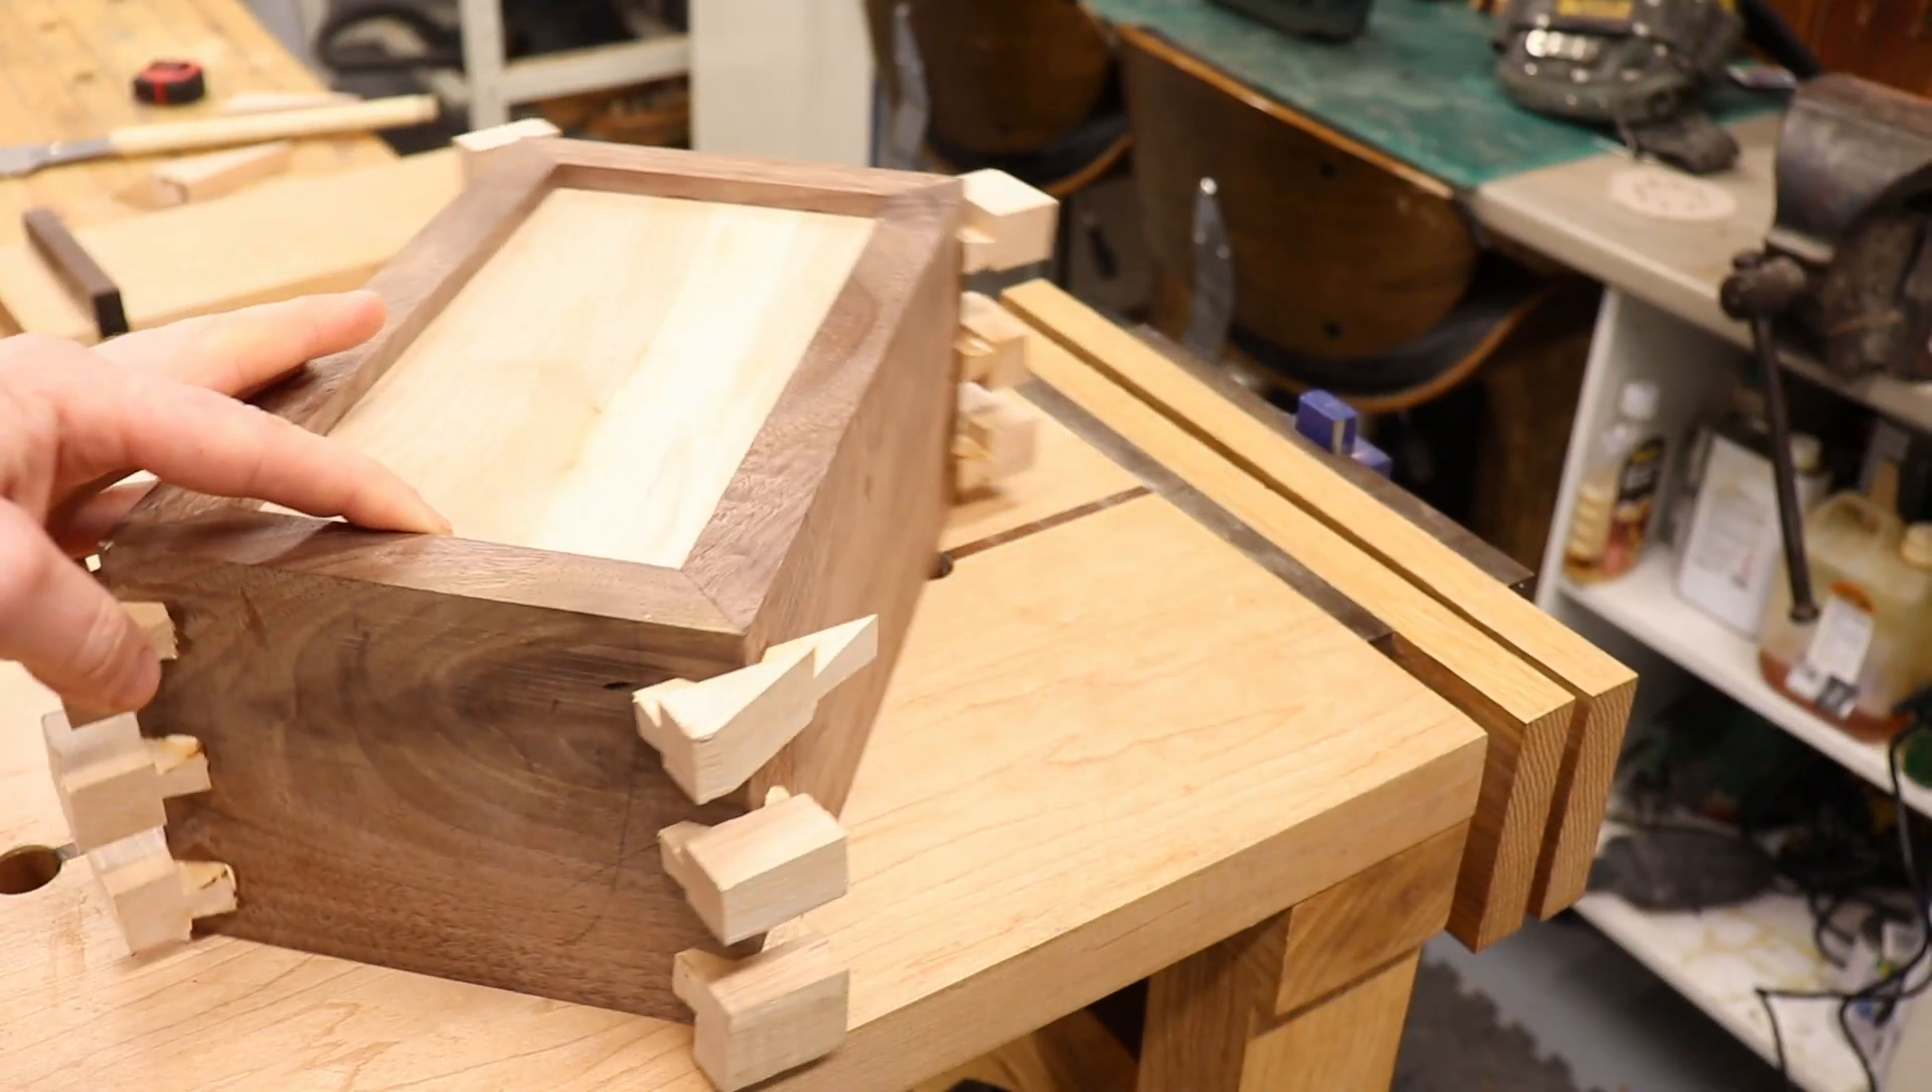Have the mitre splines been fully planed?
No.